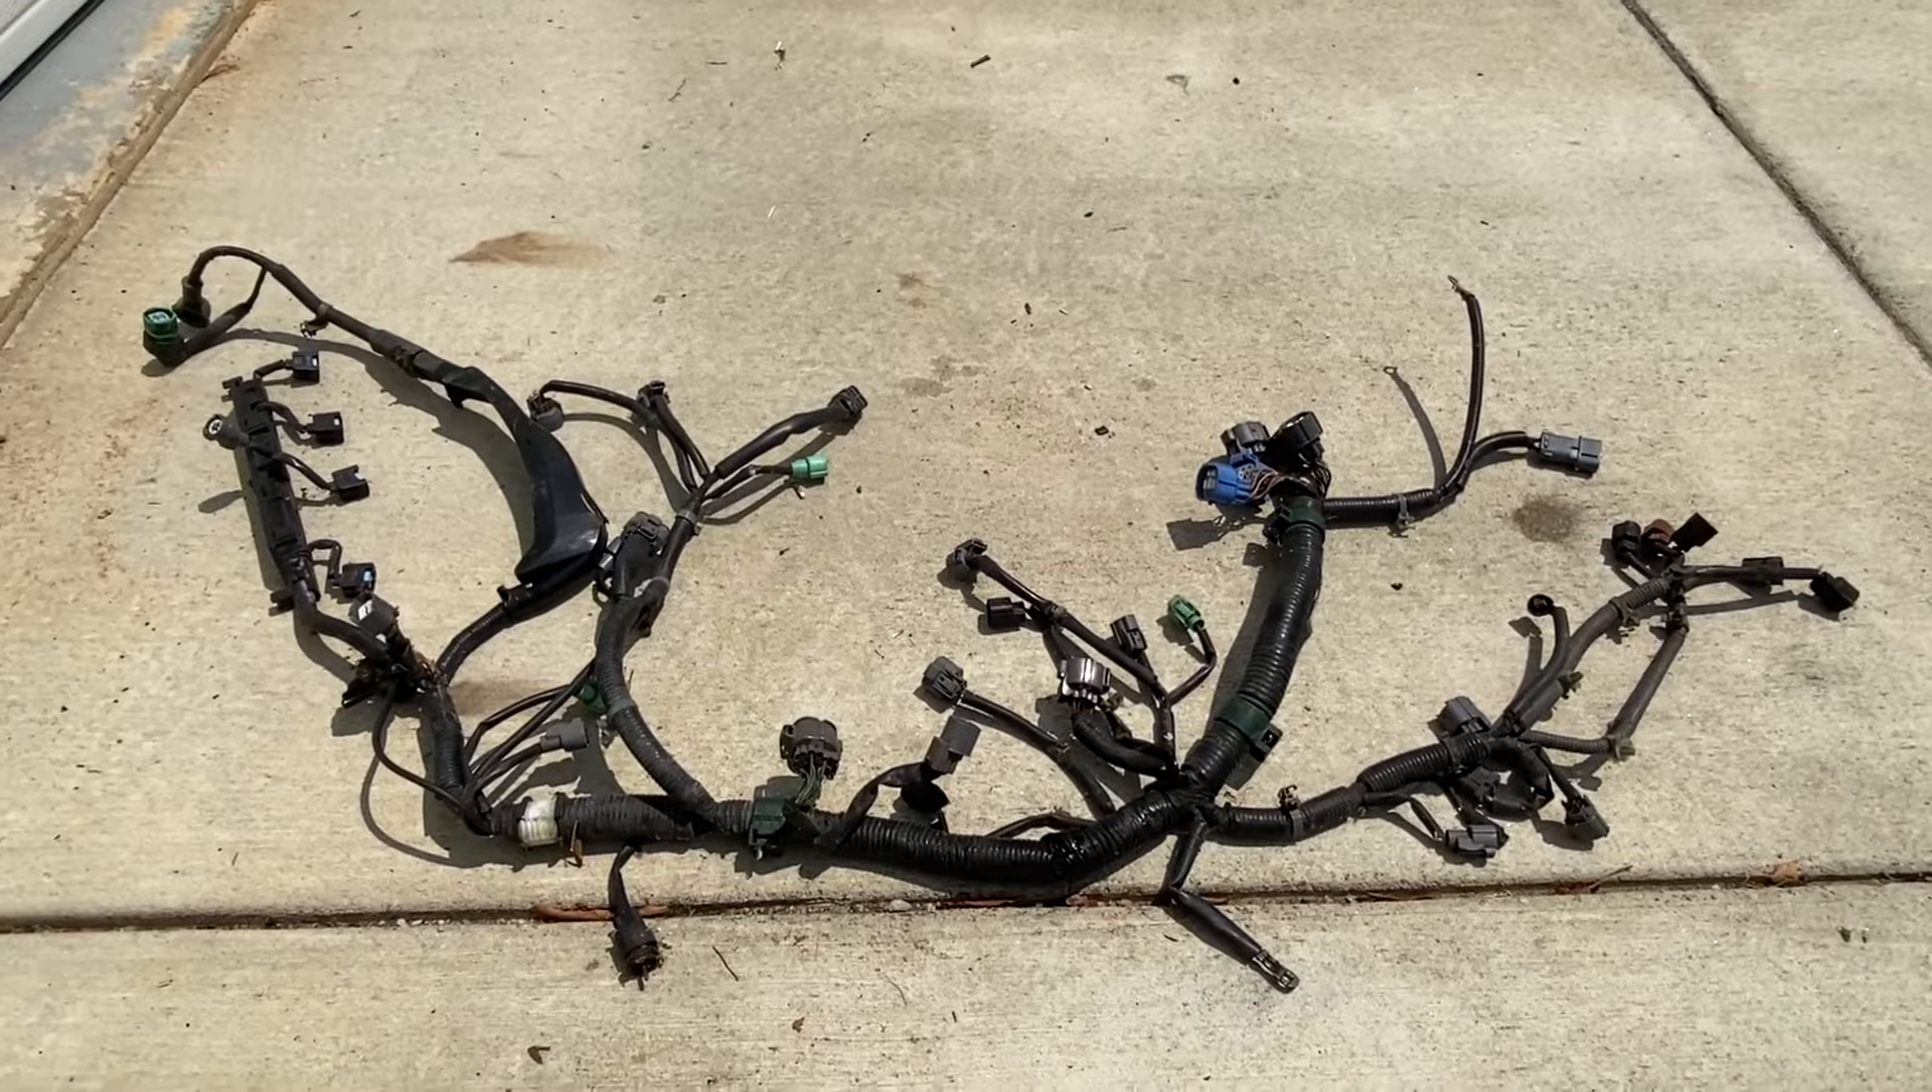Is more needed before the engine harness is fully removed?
No.